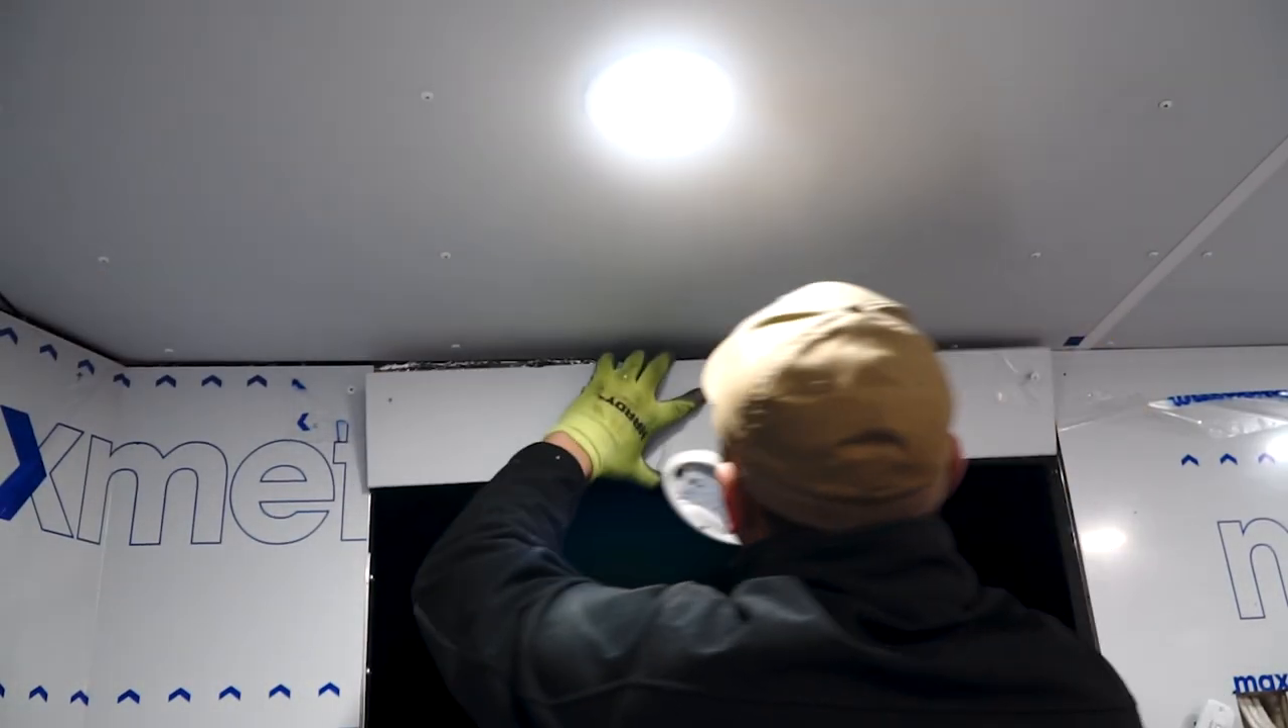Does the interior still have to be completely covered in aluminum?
Yes.